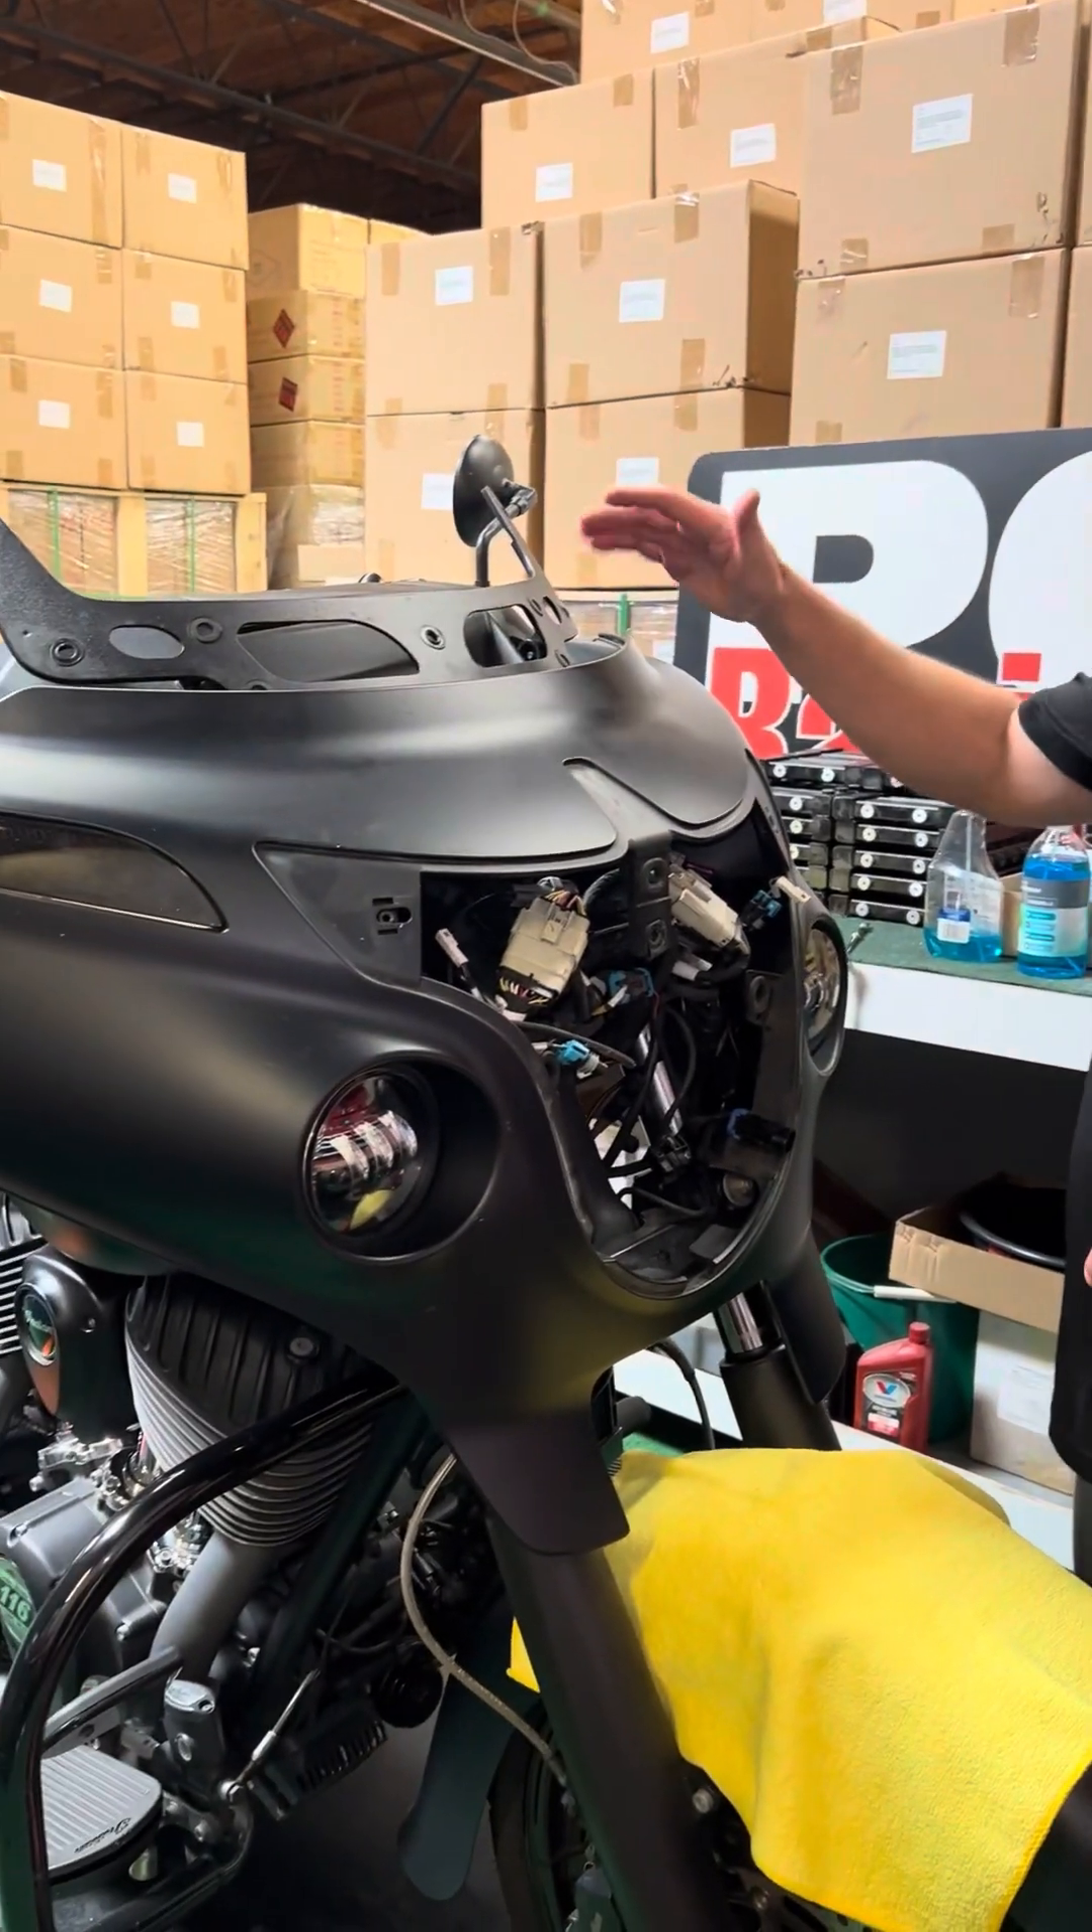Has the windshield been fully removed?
Yes.